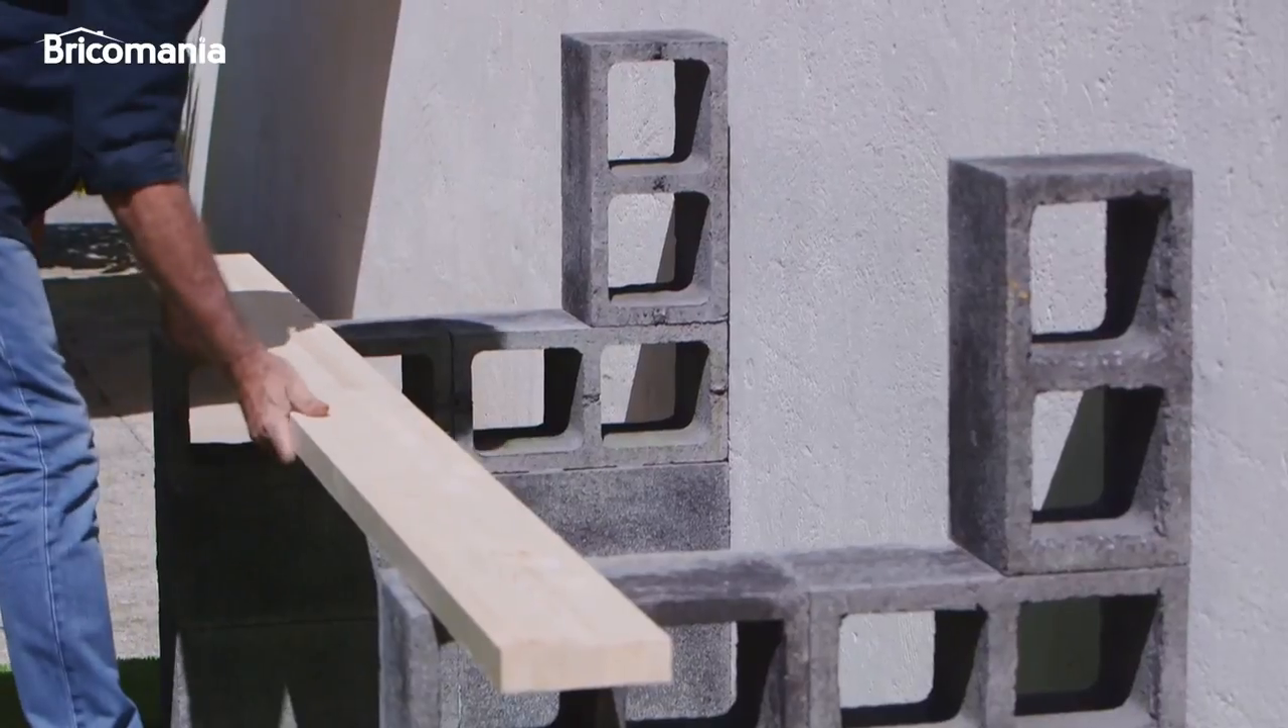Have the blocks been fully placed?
Yes.